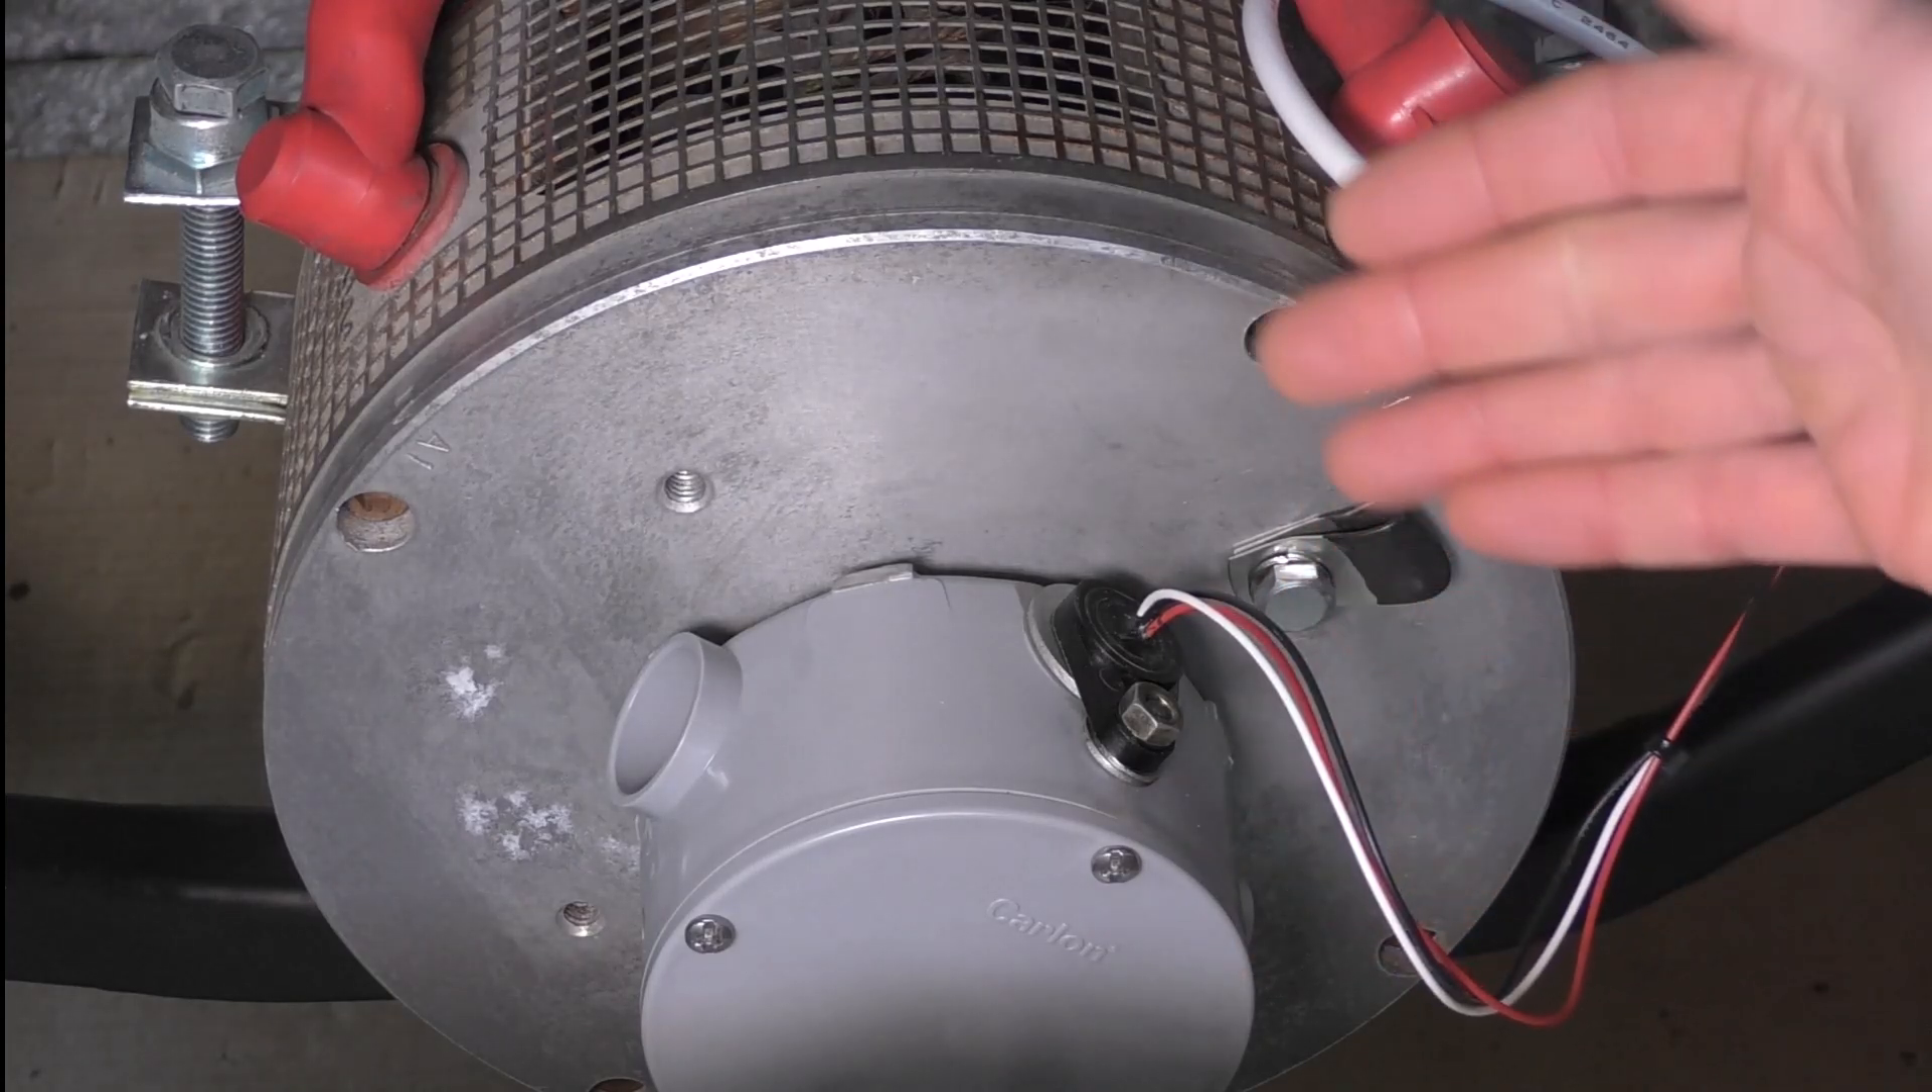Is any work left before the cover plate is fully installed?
No.